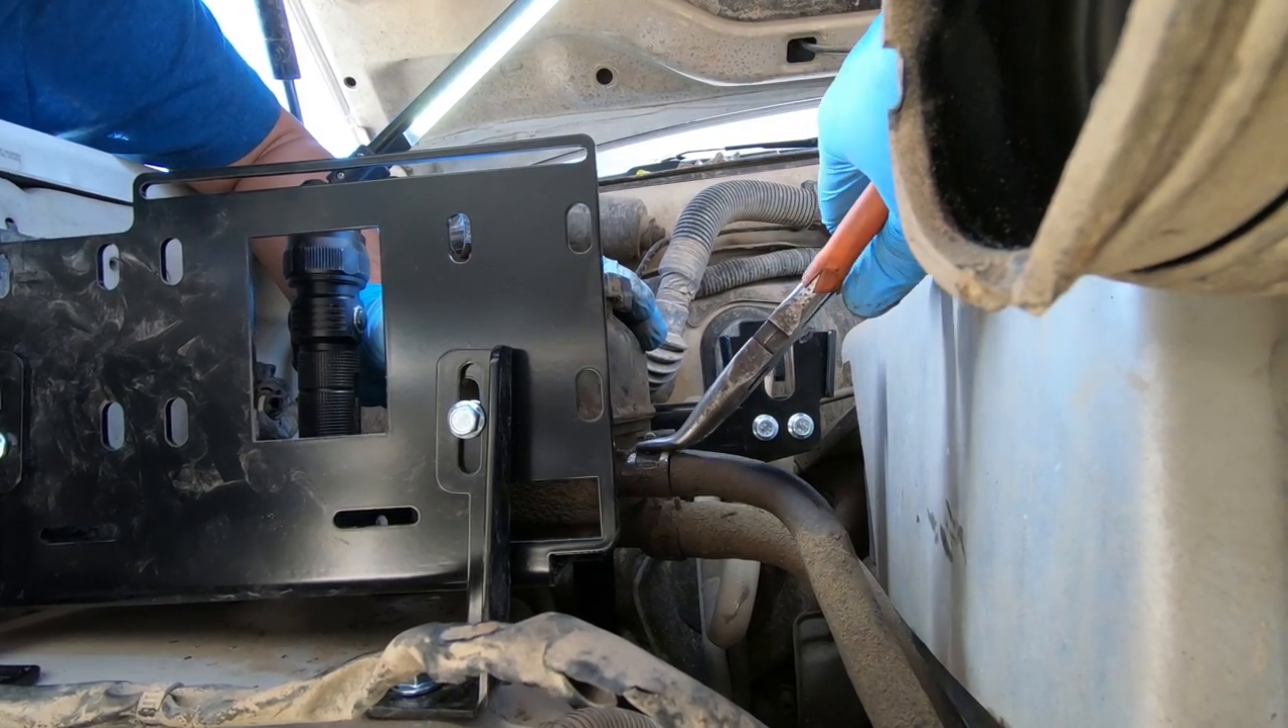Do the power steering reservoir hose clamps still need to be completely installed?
Yes.